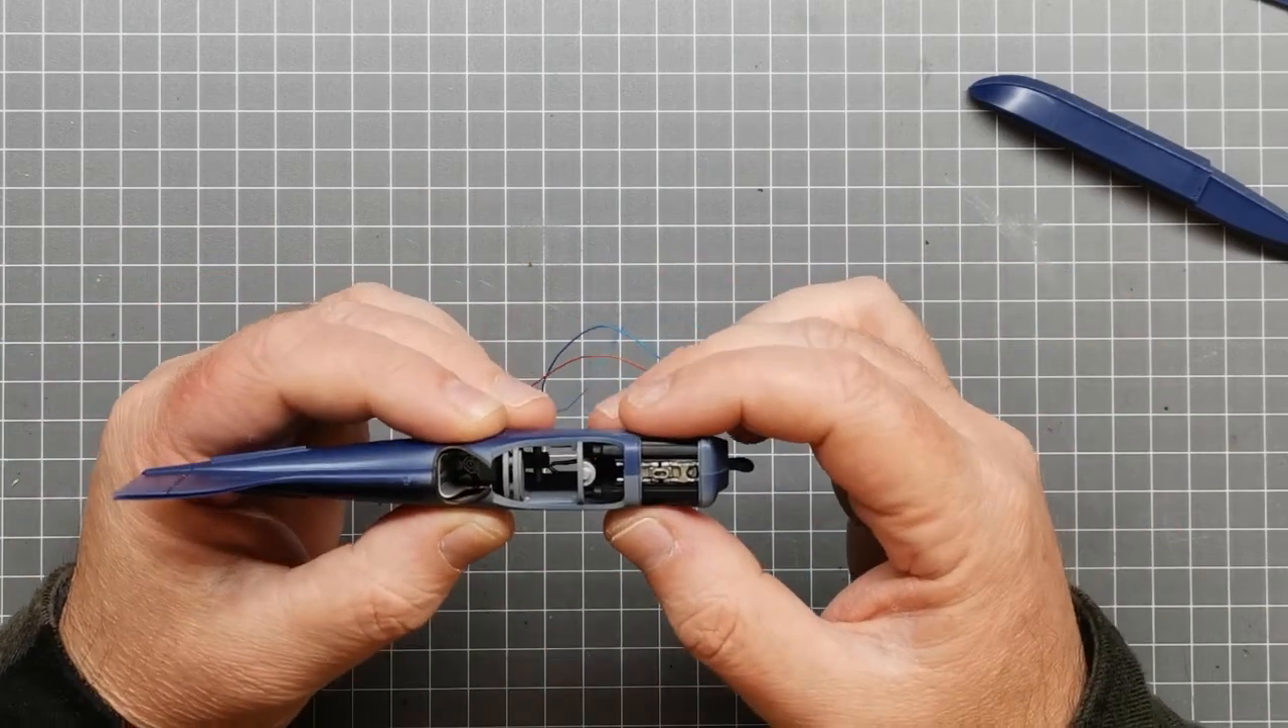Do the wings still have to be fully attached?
Yes.